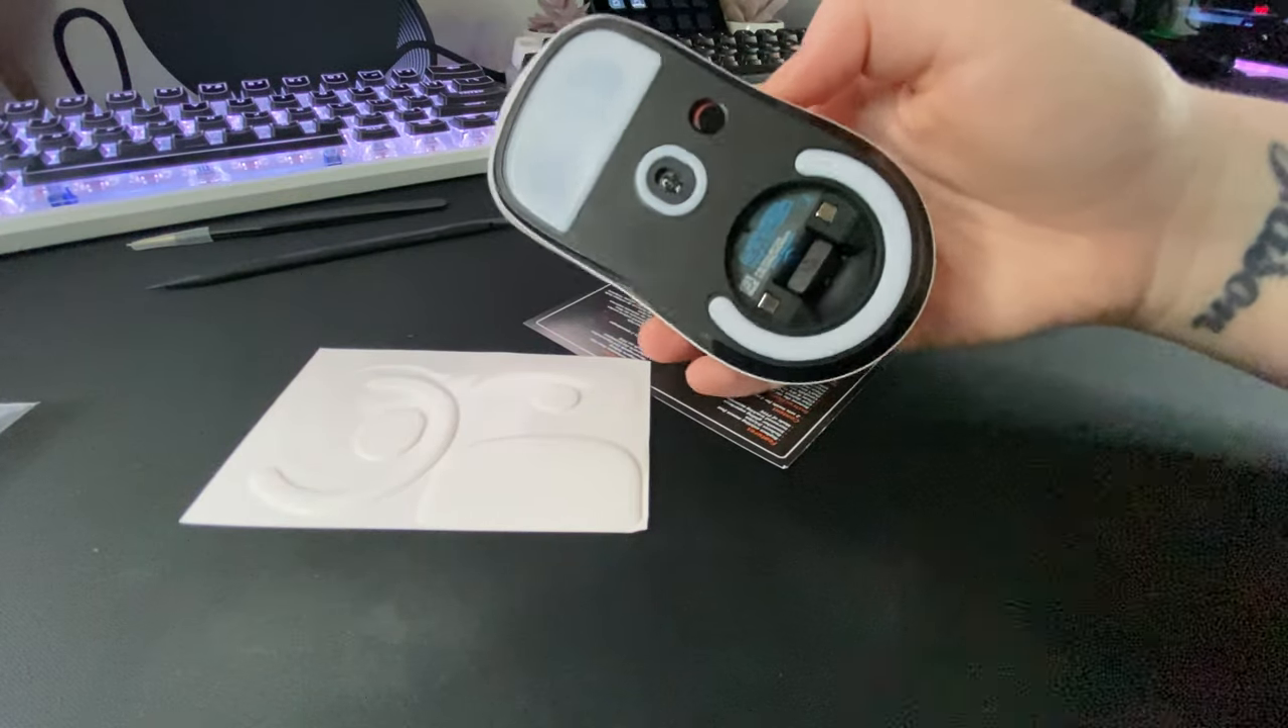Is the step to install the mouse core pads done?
Yes.